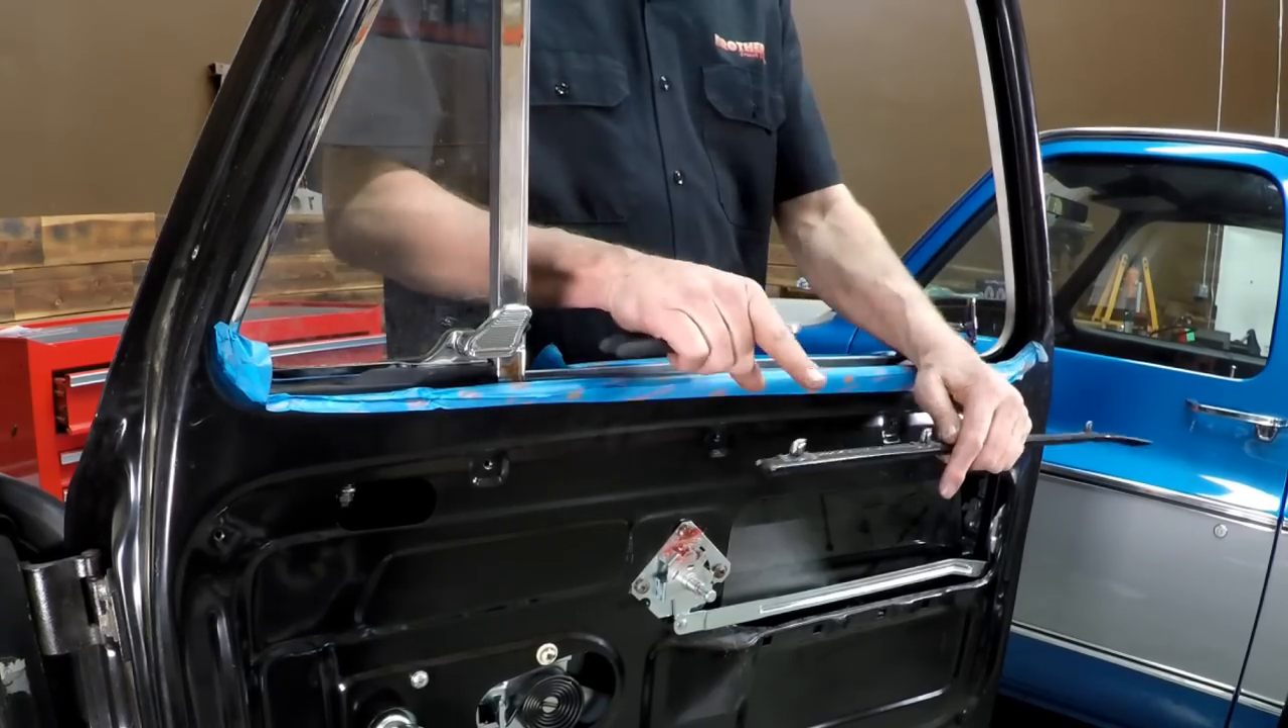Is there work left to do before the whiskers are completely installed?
Yes.